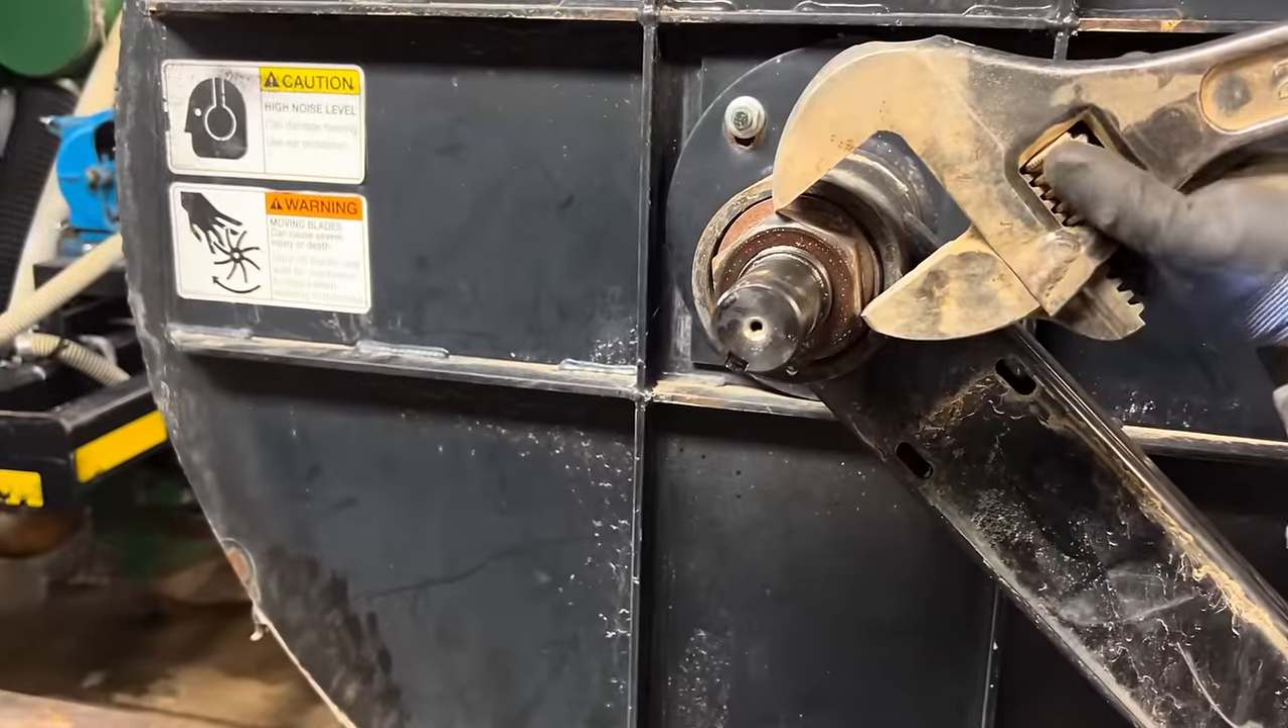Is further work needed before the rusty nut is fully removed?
Yes.